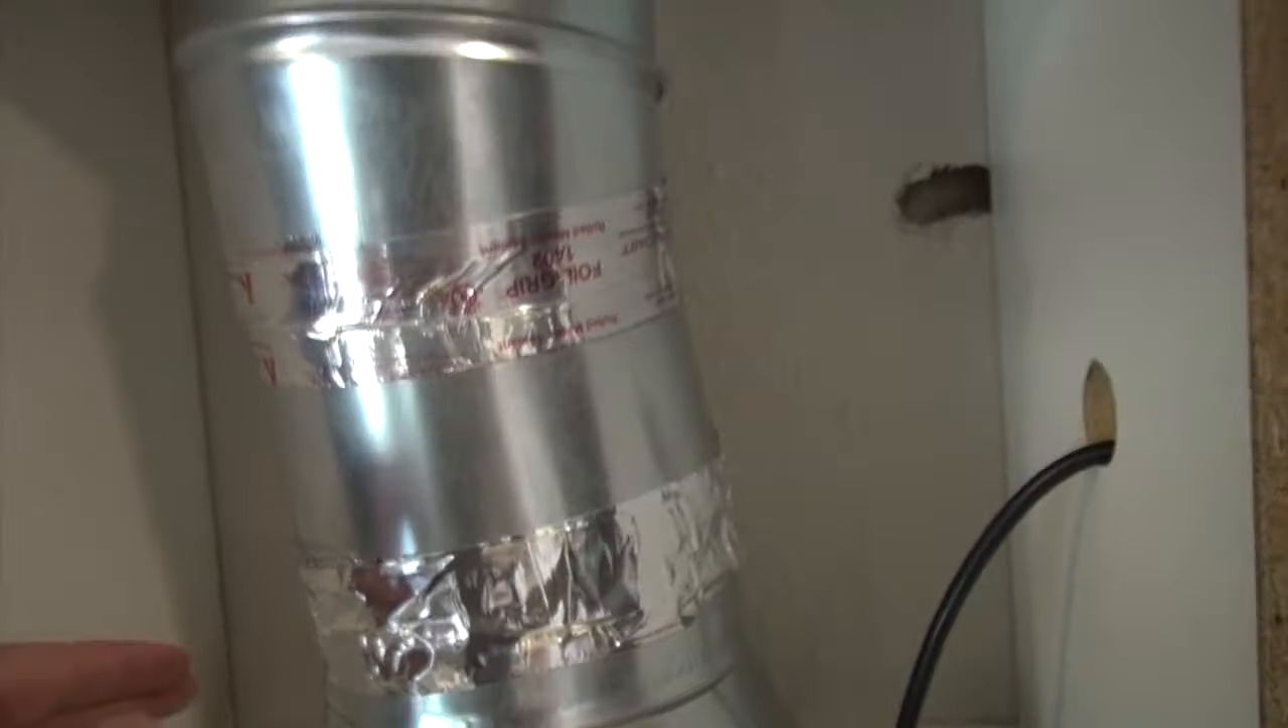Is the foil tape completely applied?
Yes.